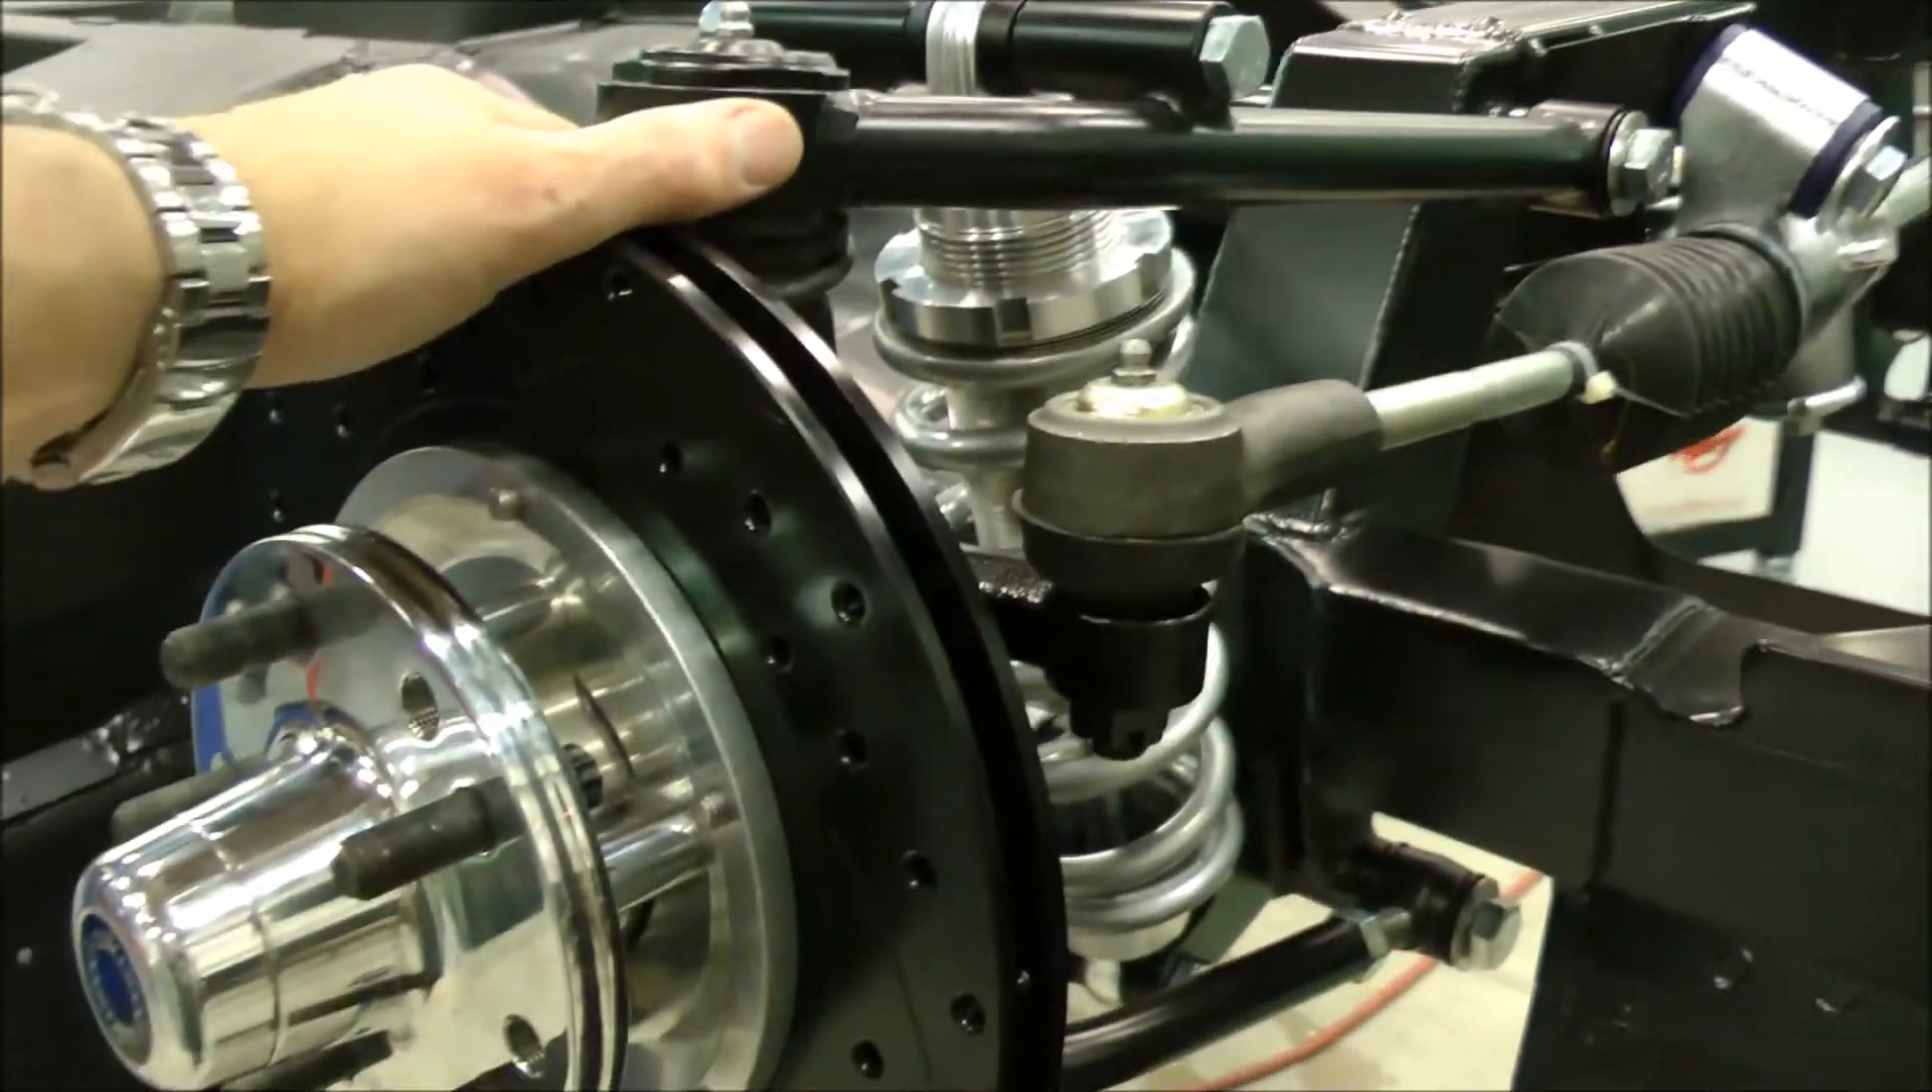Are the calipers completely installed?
No.